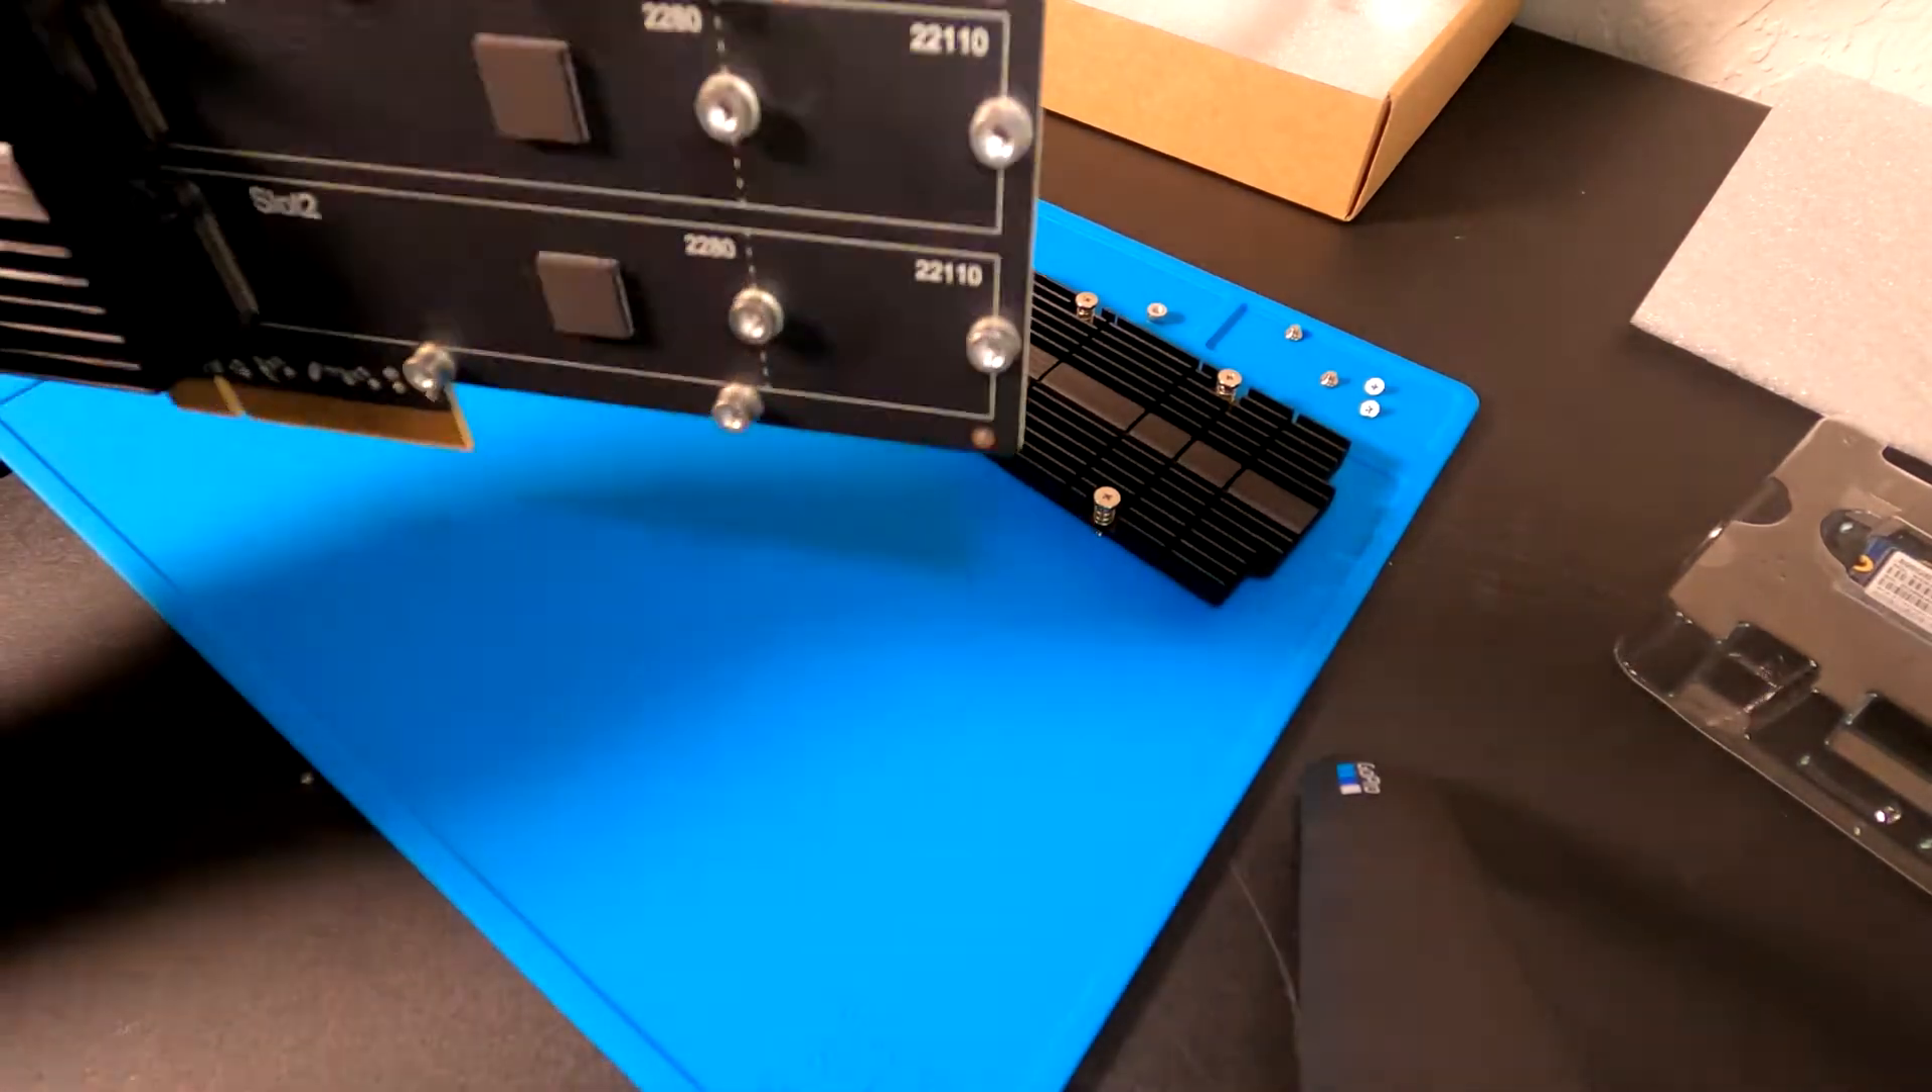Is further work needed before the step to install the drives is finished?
Yes.